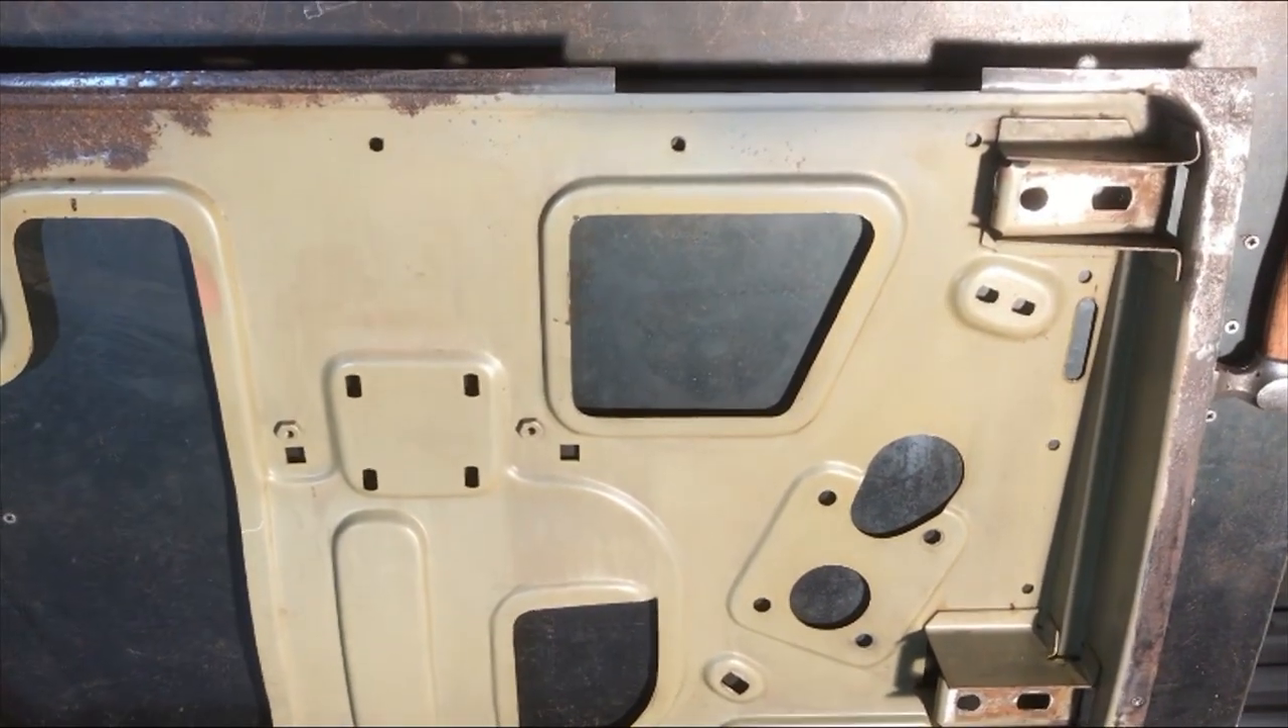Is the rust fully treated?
No.